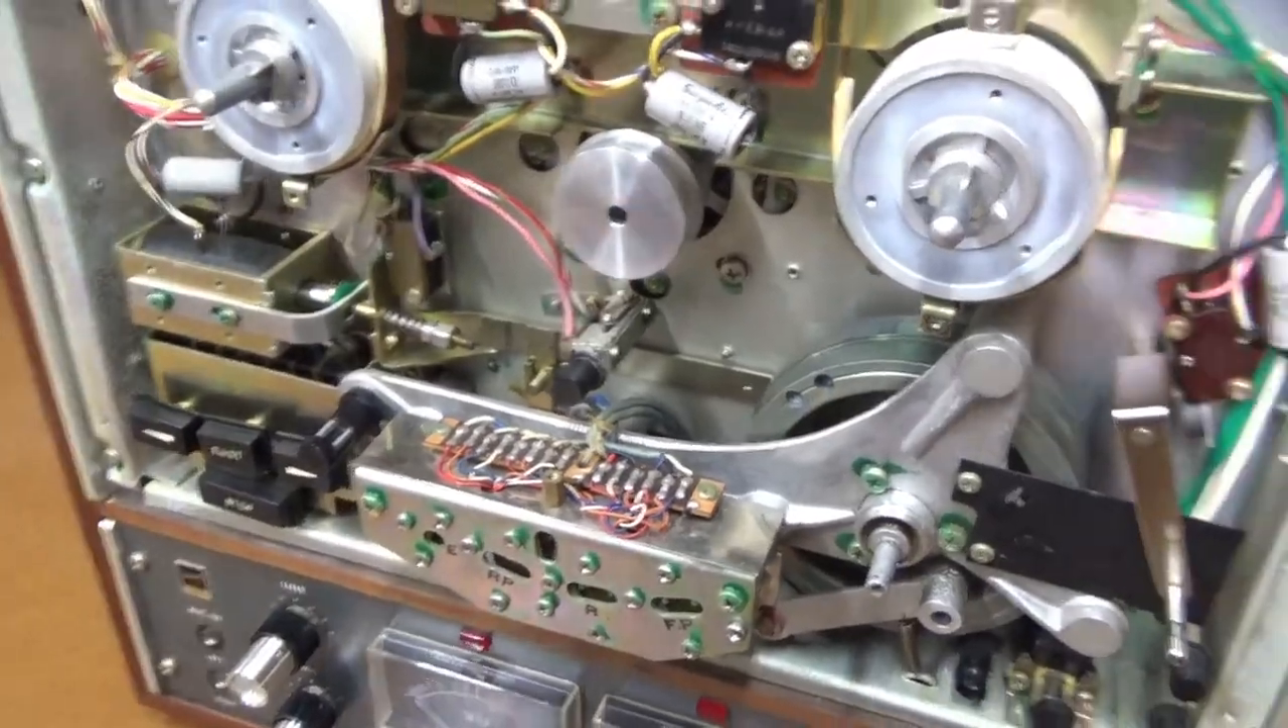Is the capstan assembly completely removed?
No.